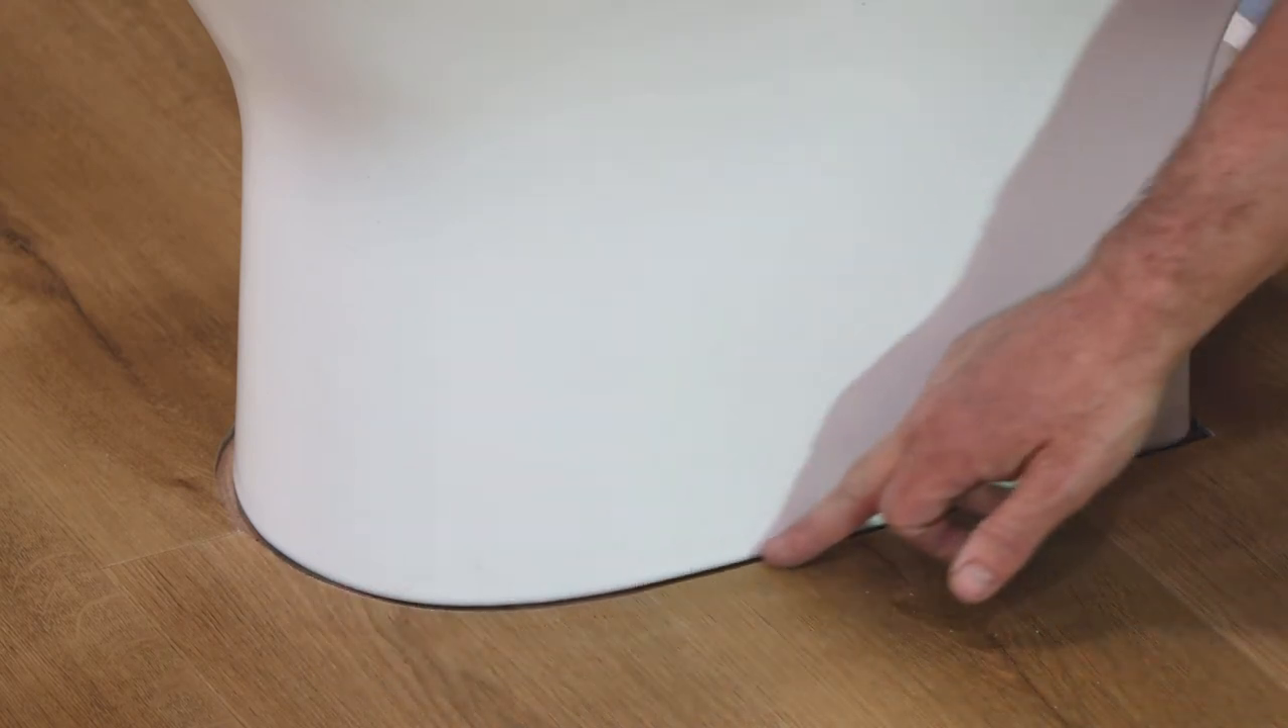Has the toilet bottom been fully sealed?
No.